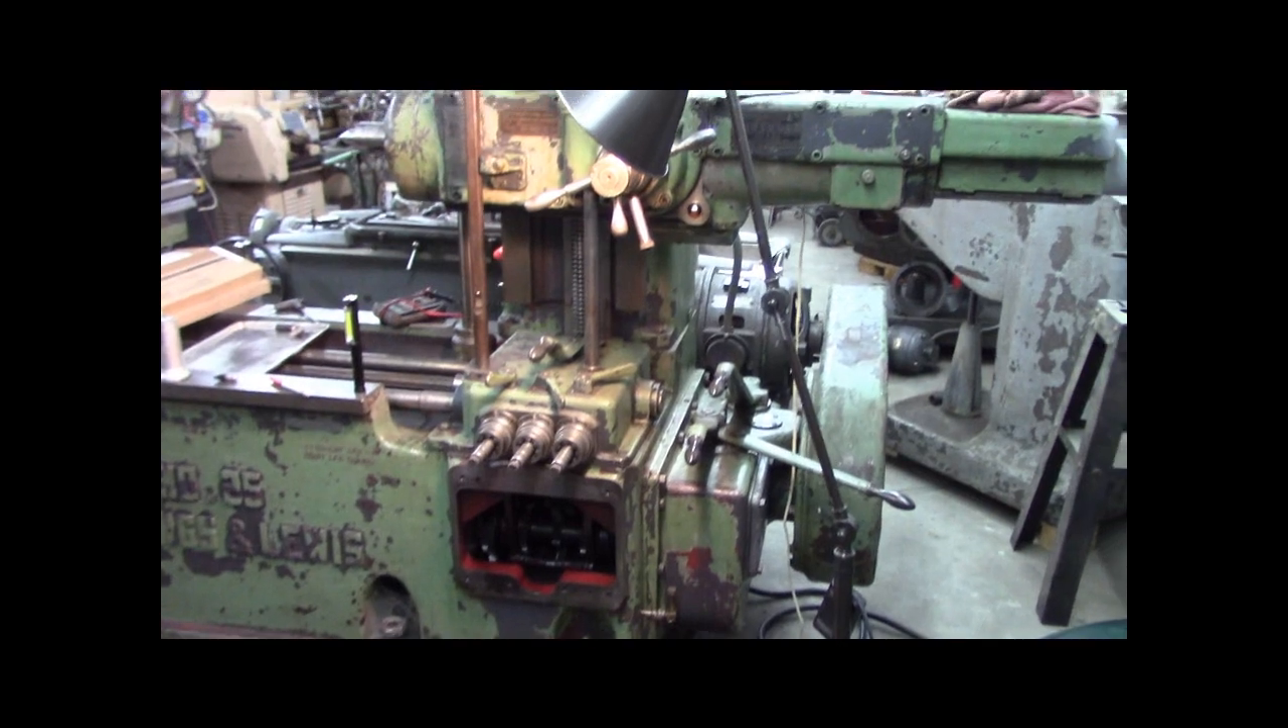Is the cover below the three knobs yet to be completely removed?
No.